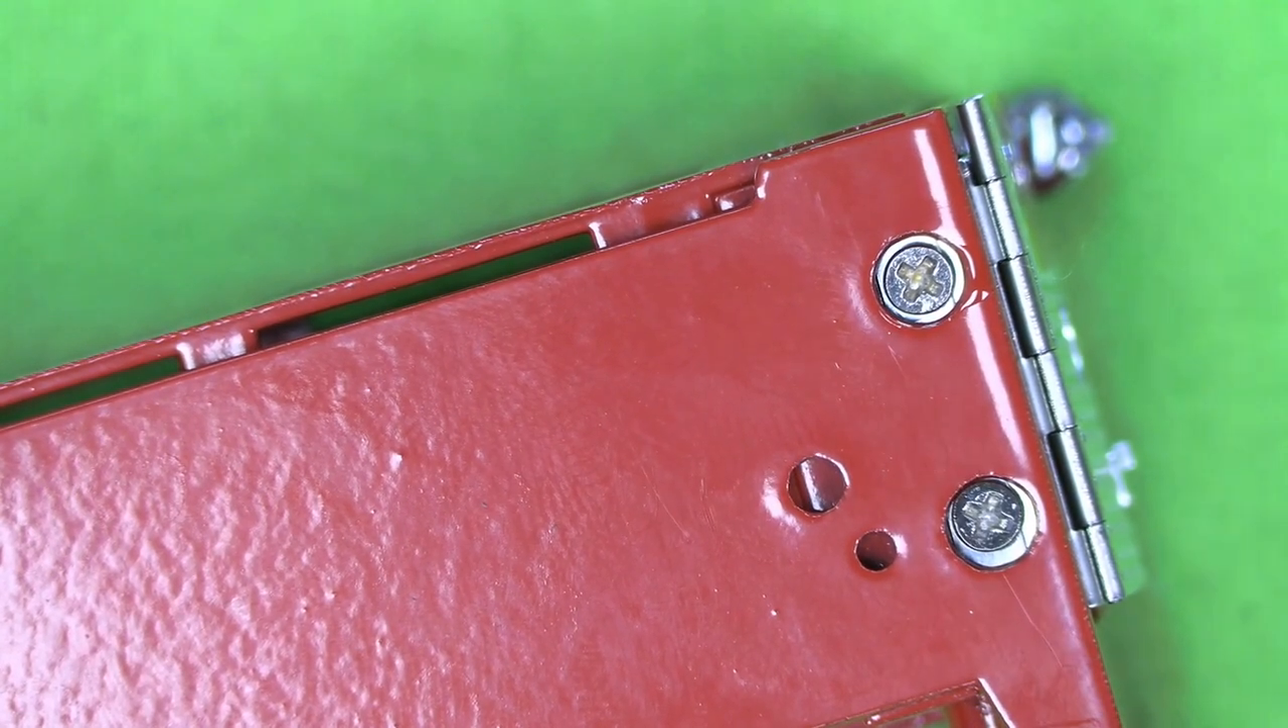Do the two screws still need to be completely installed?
No.